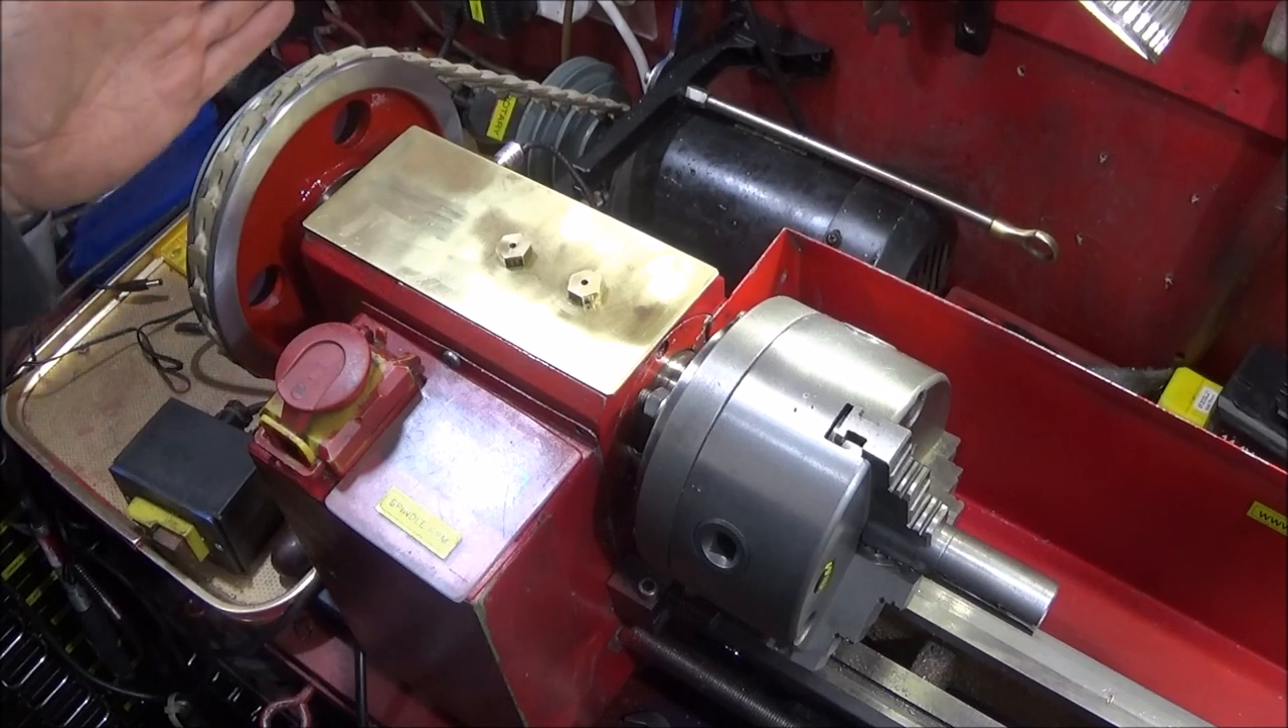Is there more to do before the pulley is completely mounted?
No.